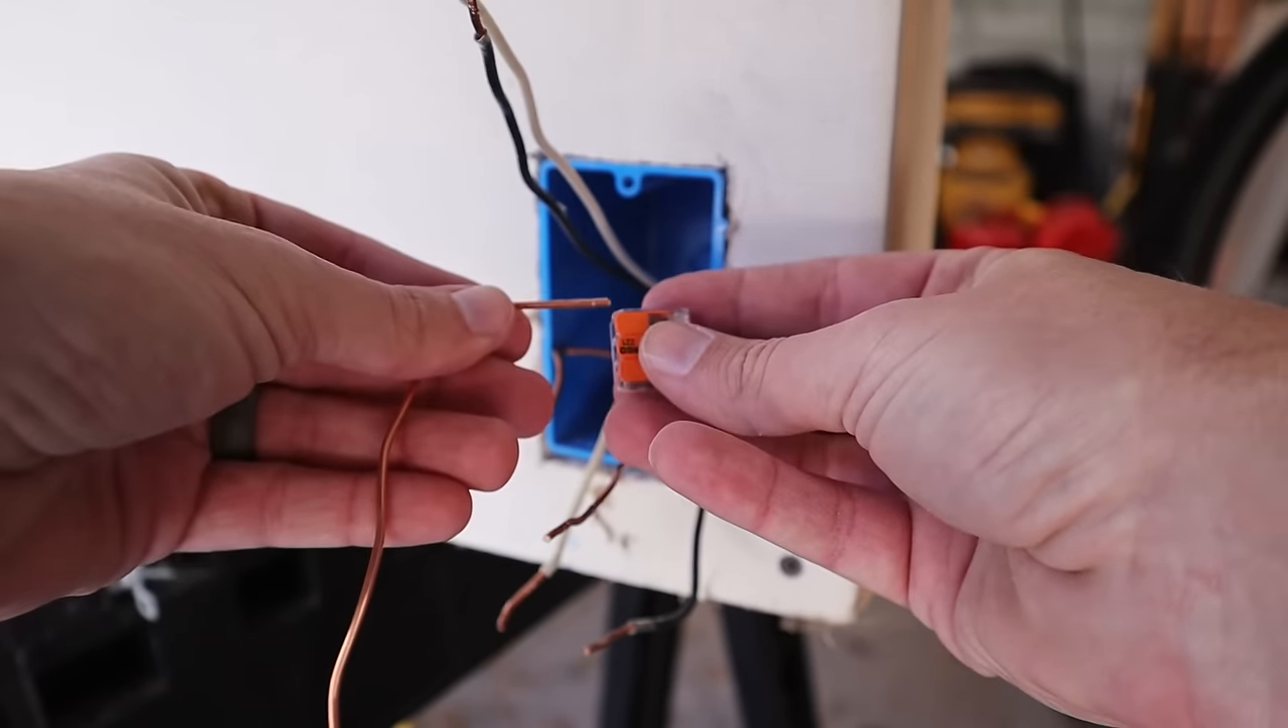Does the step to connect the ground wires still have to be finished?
Yes.